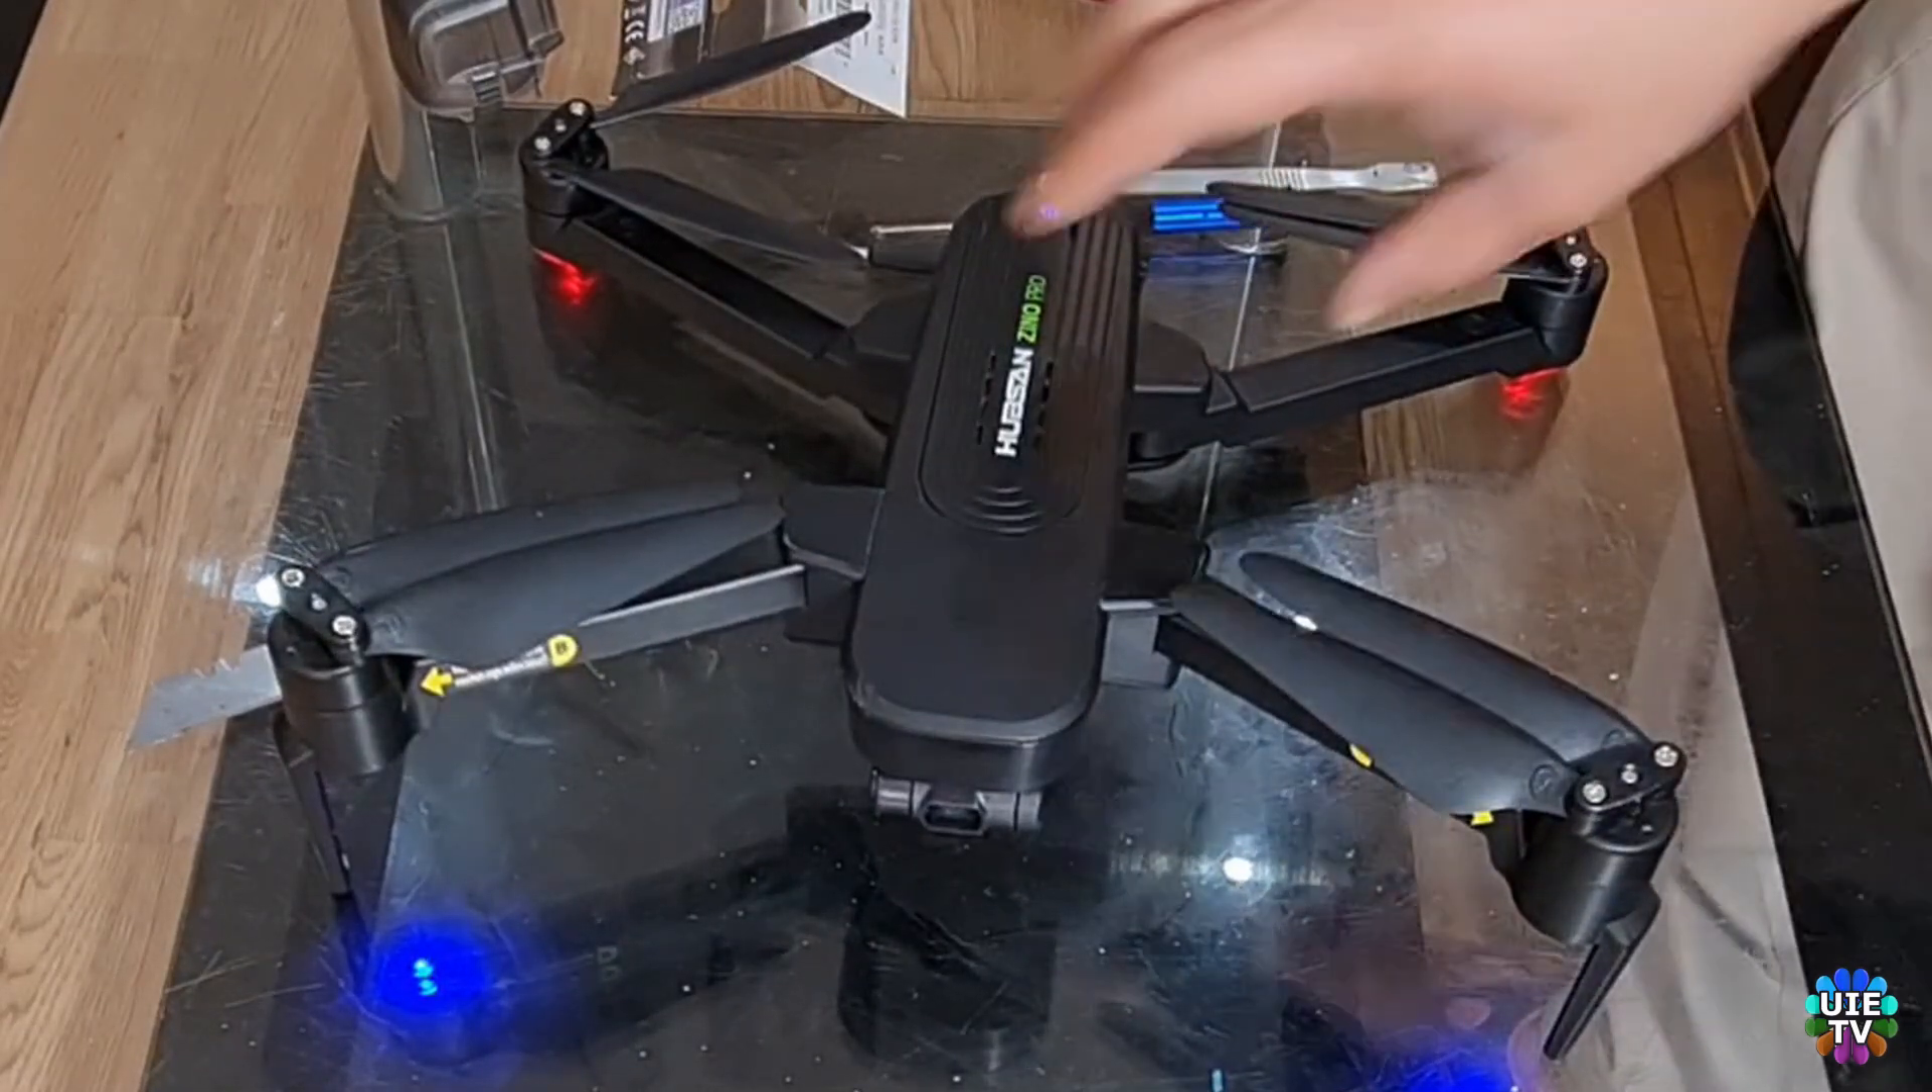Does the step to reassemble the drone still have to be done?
No.